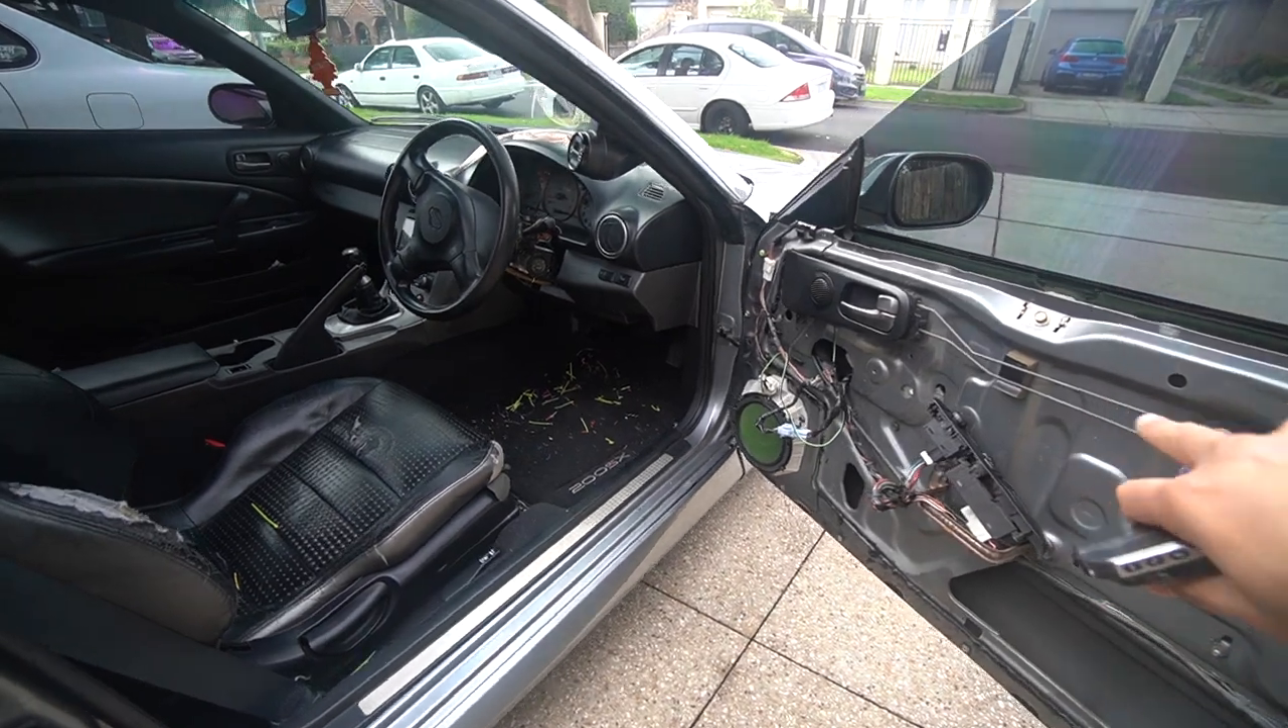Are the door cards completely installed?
No.